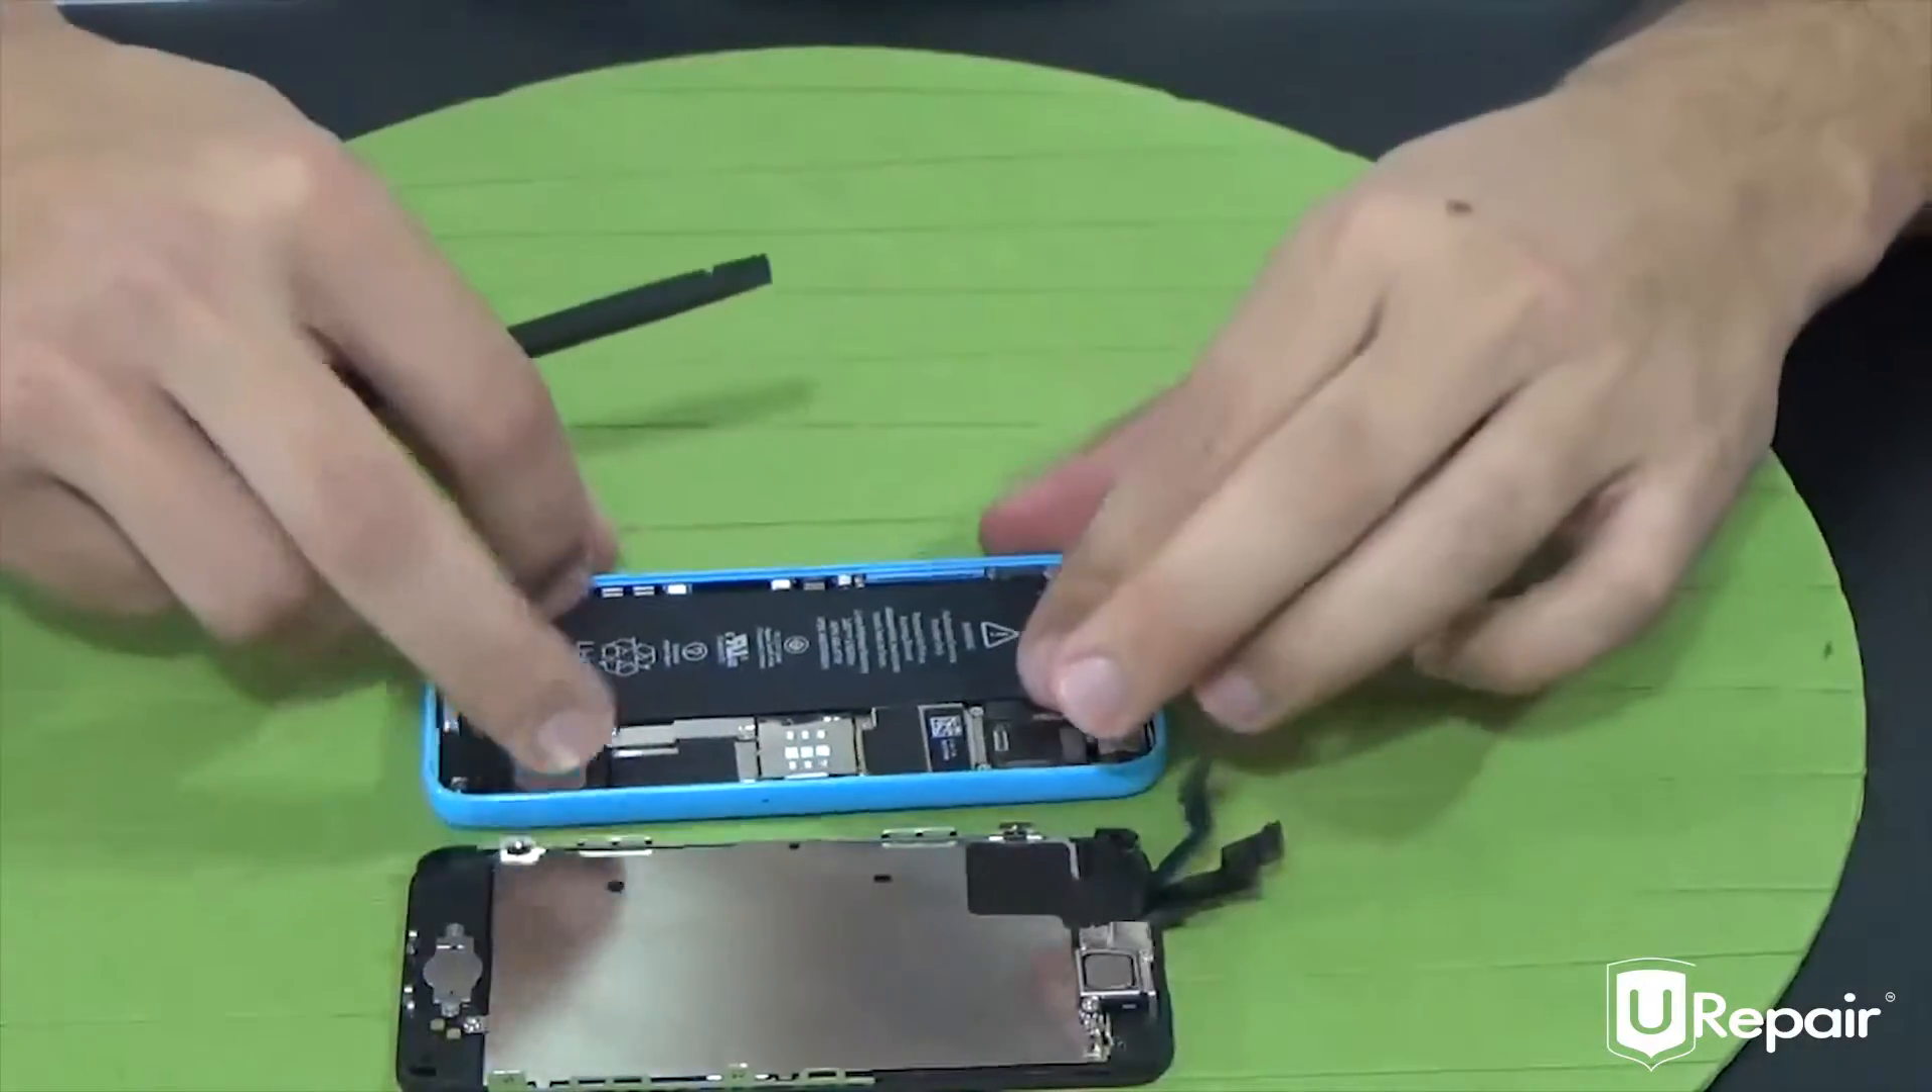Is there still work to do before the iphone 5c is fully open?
No.